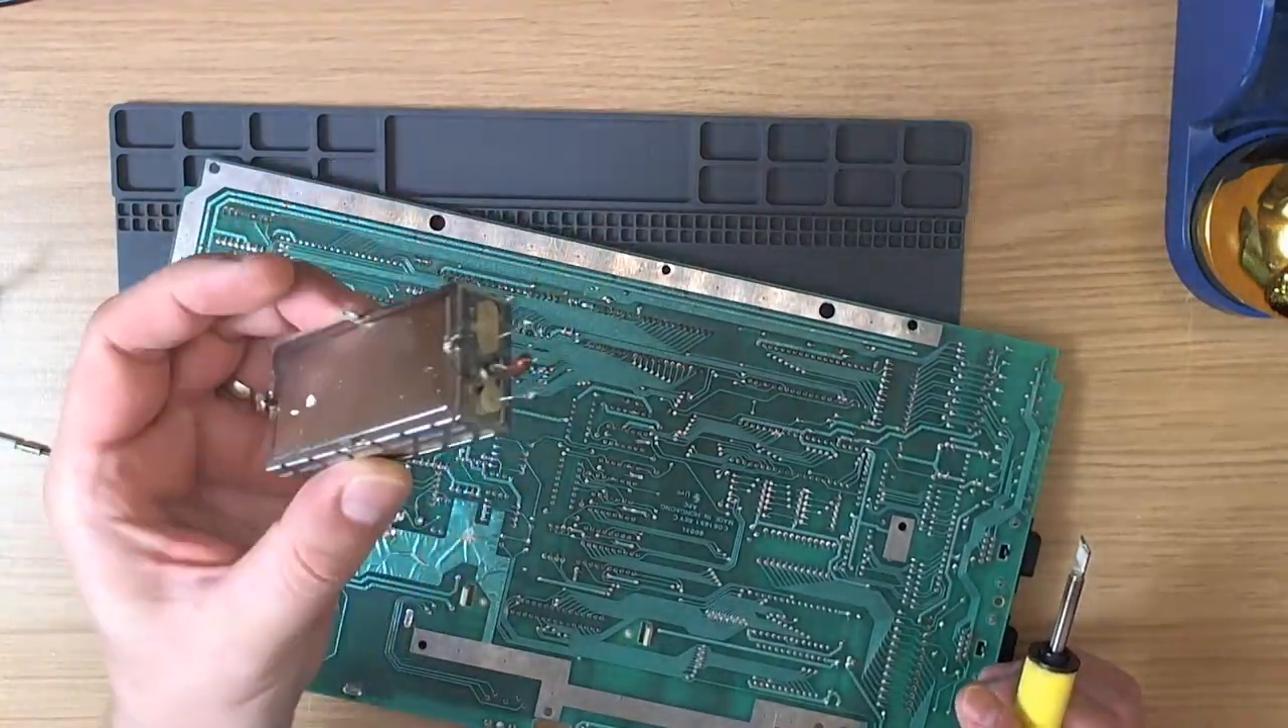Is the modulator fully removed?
Yes.